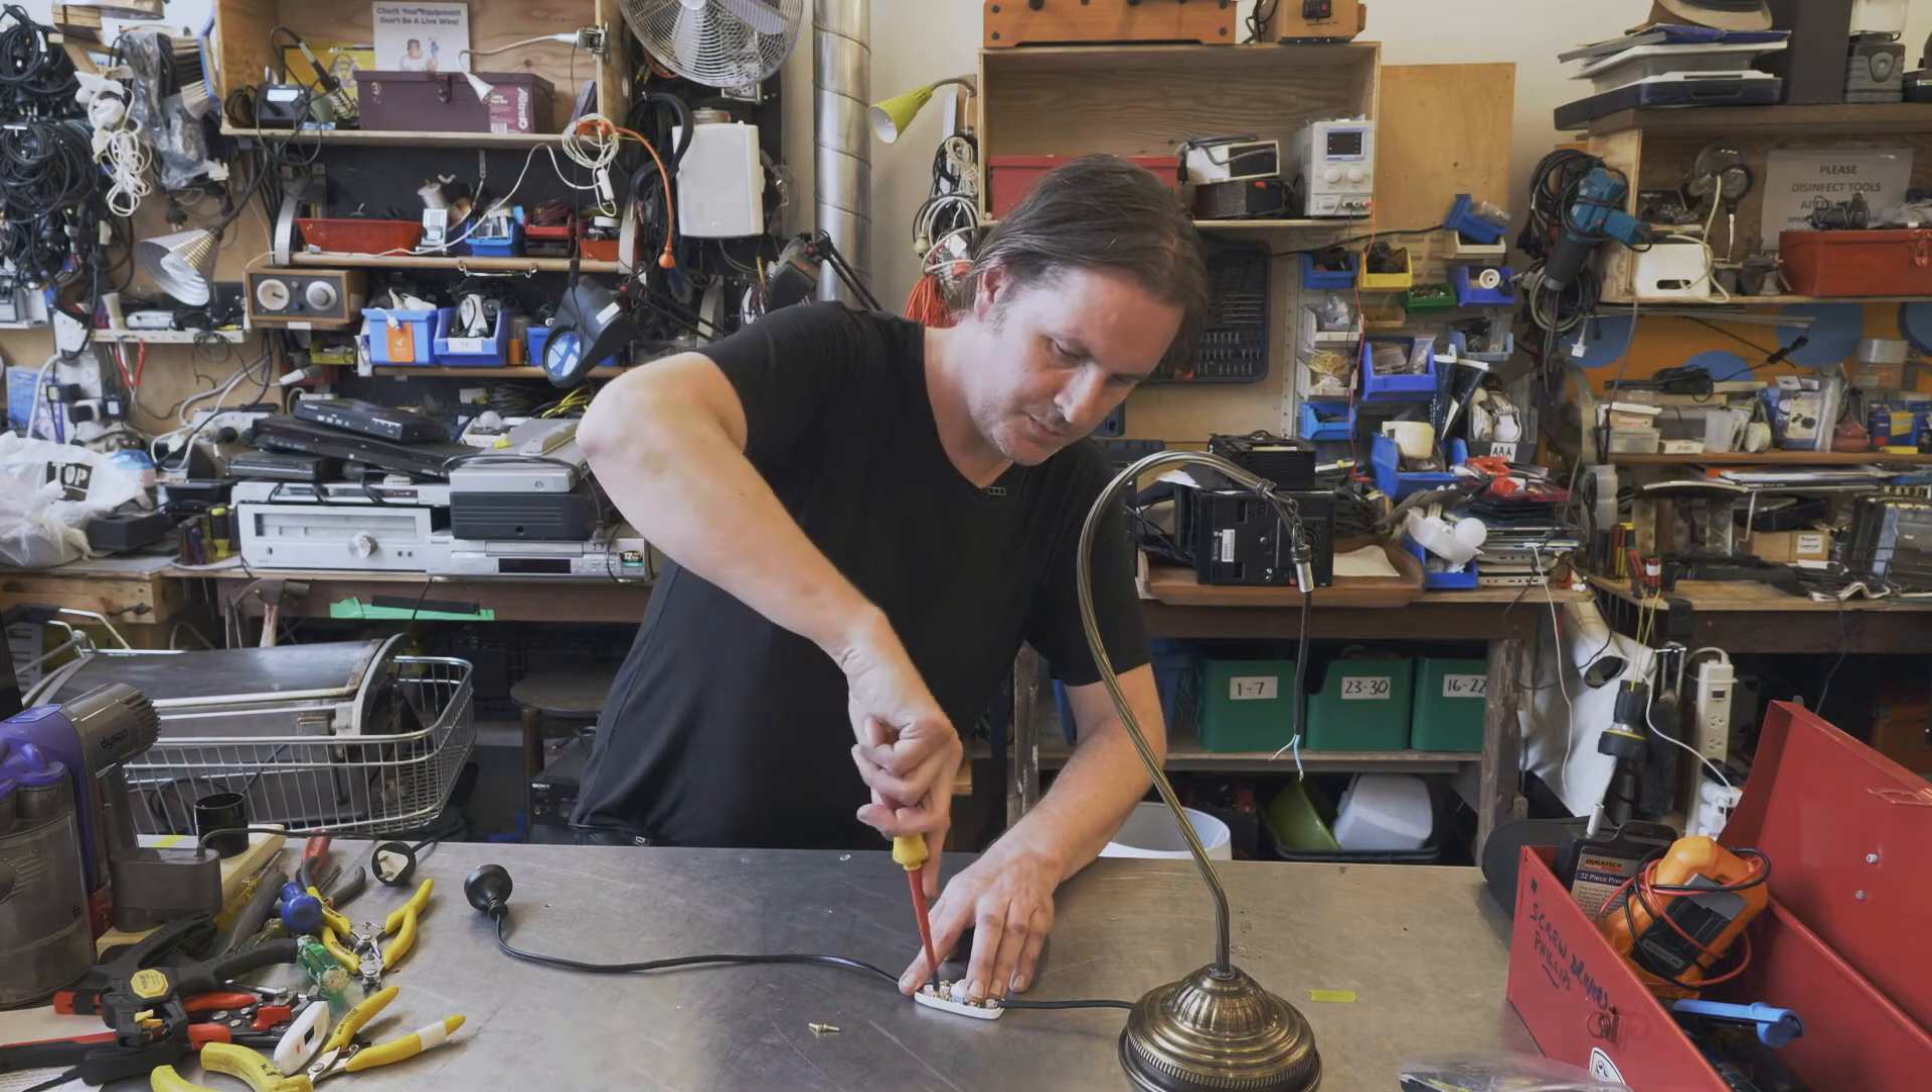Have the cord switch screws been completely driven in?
No.